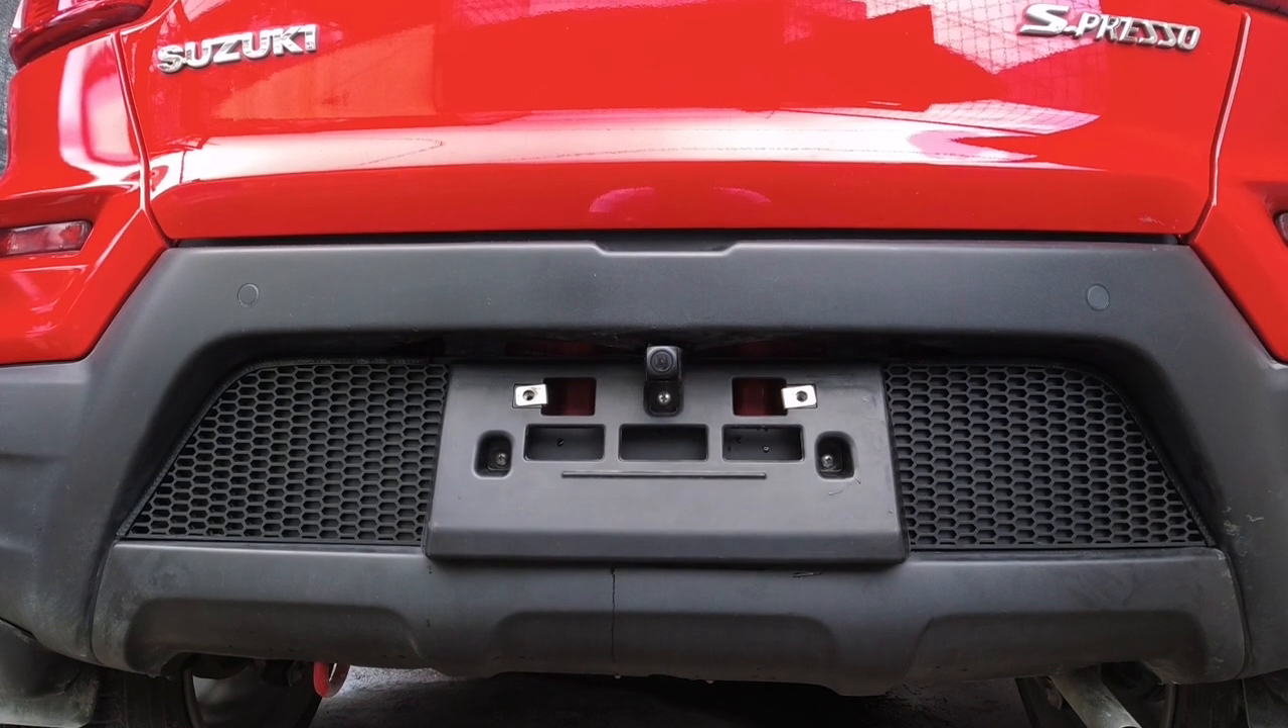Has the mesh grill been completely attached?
Yes.